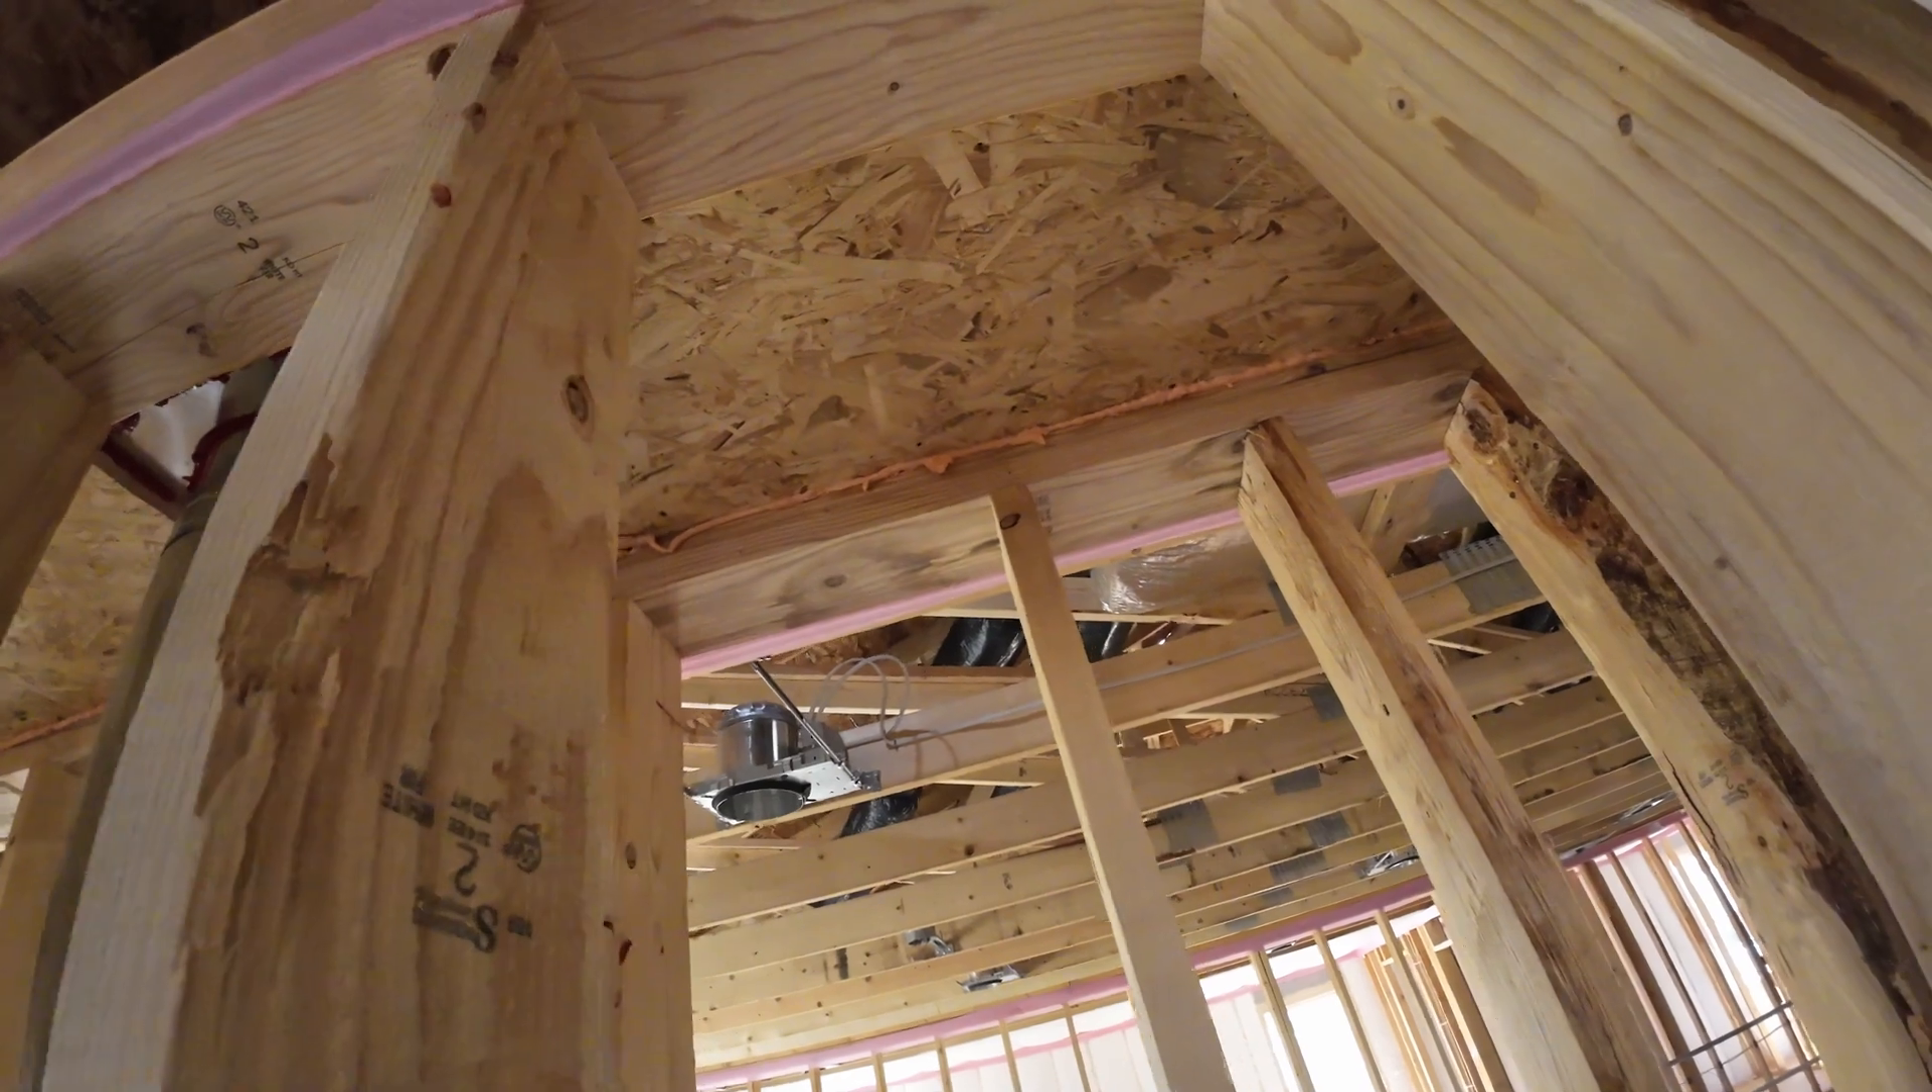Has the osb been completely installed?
Yes.